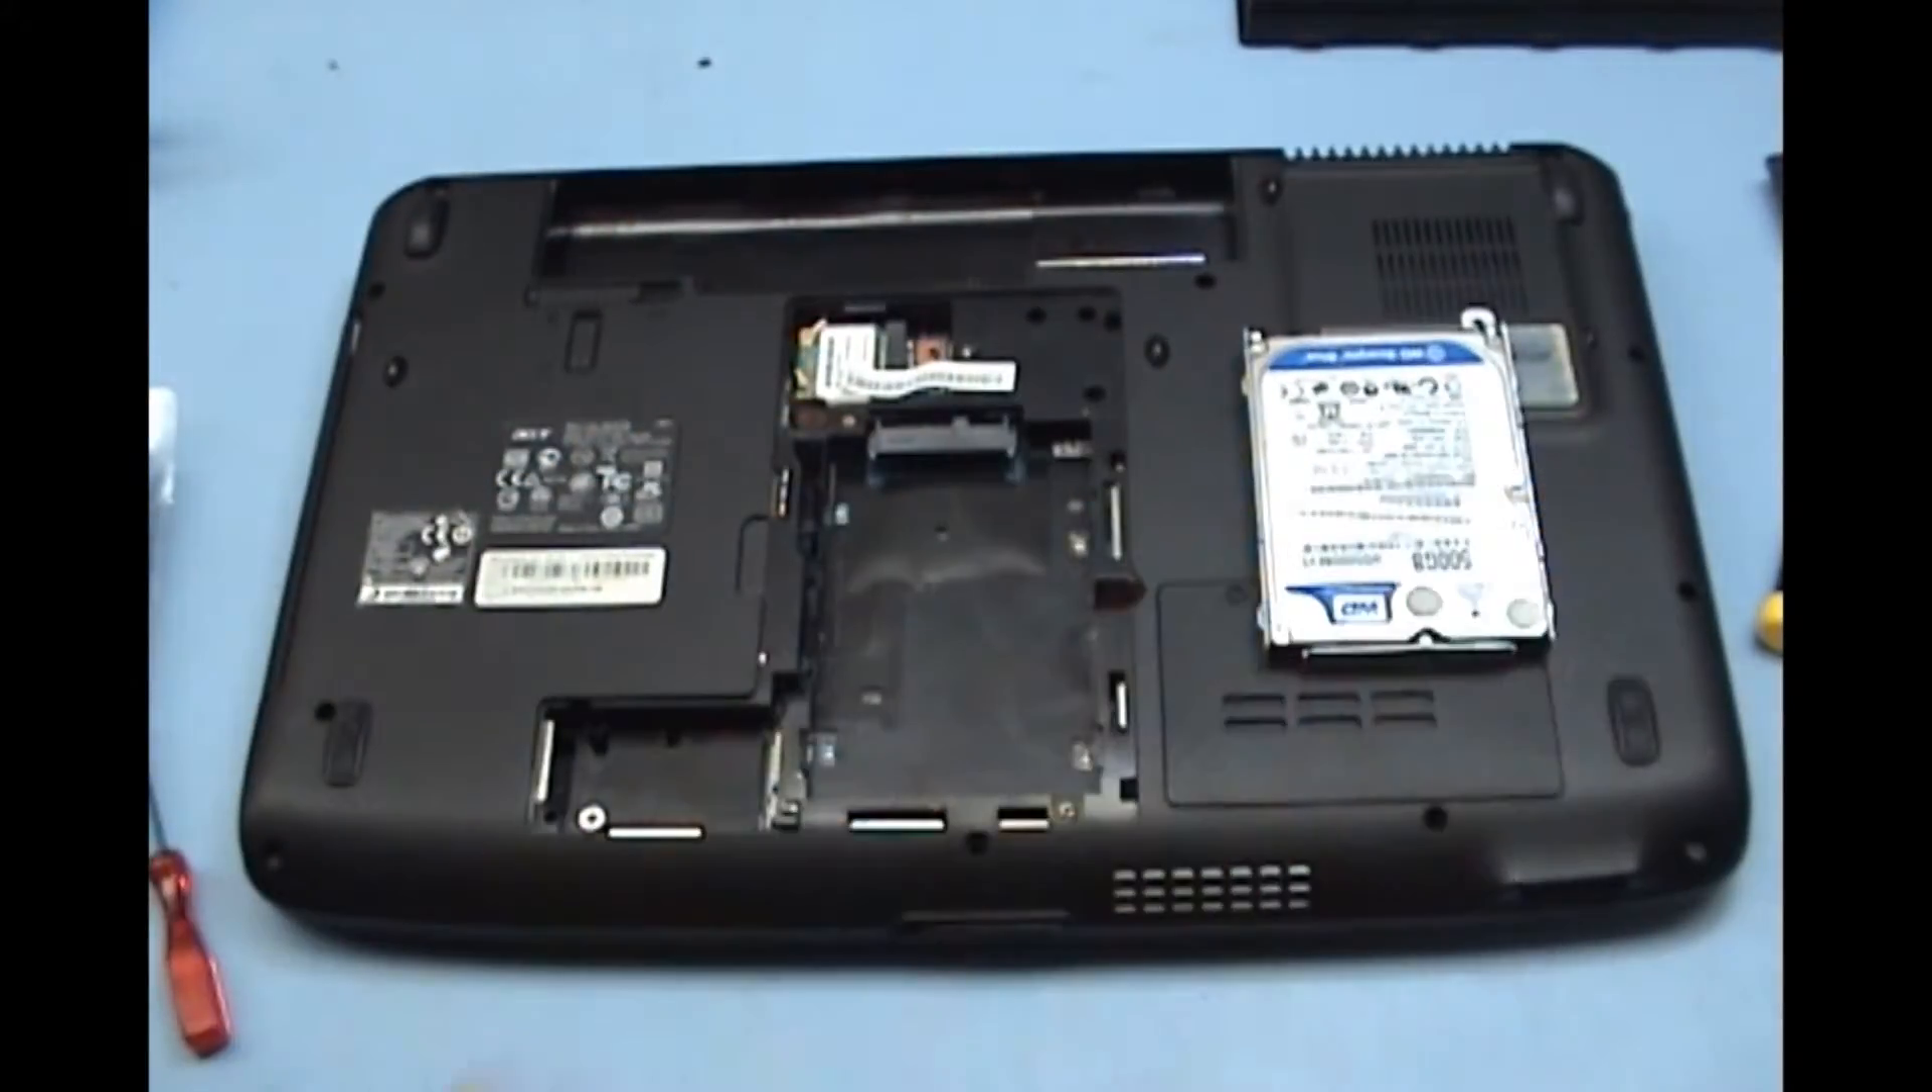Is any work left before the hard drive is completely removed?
No.